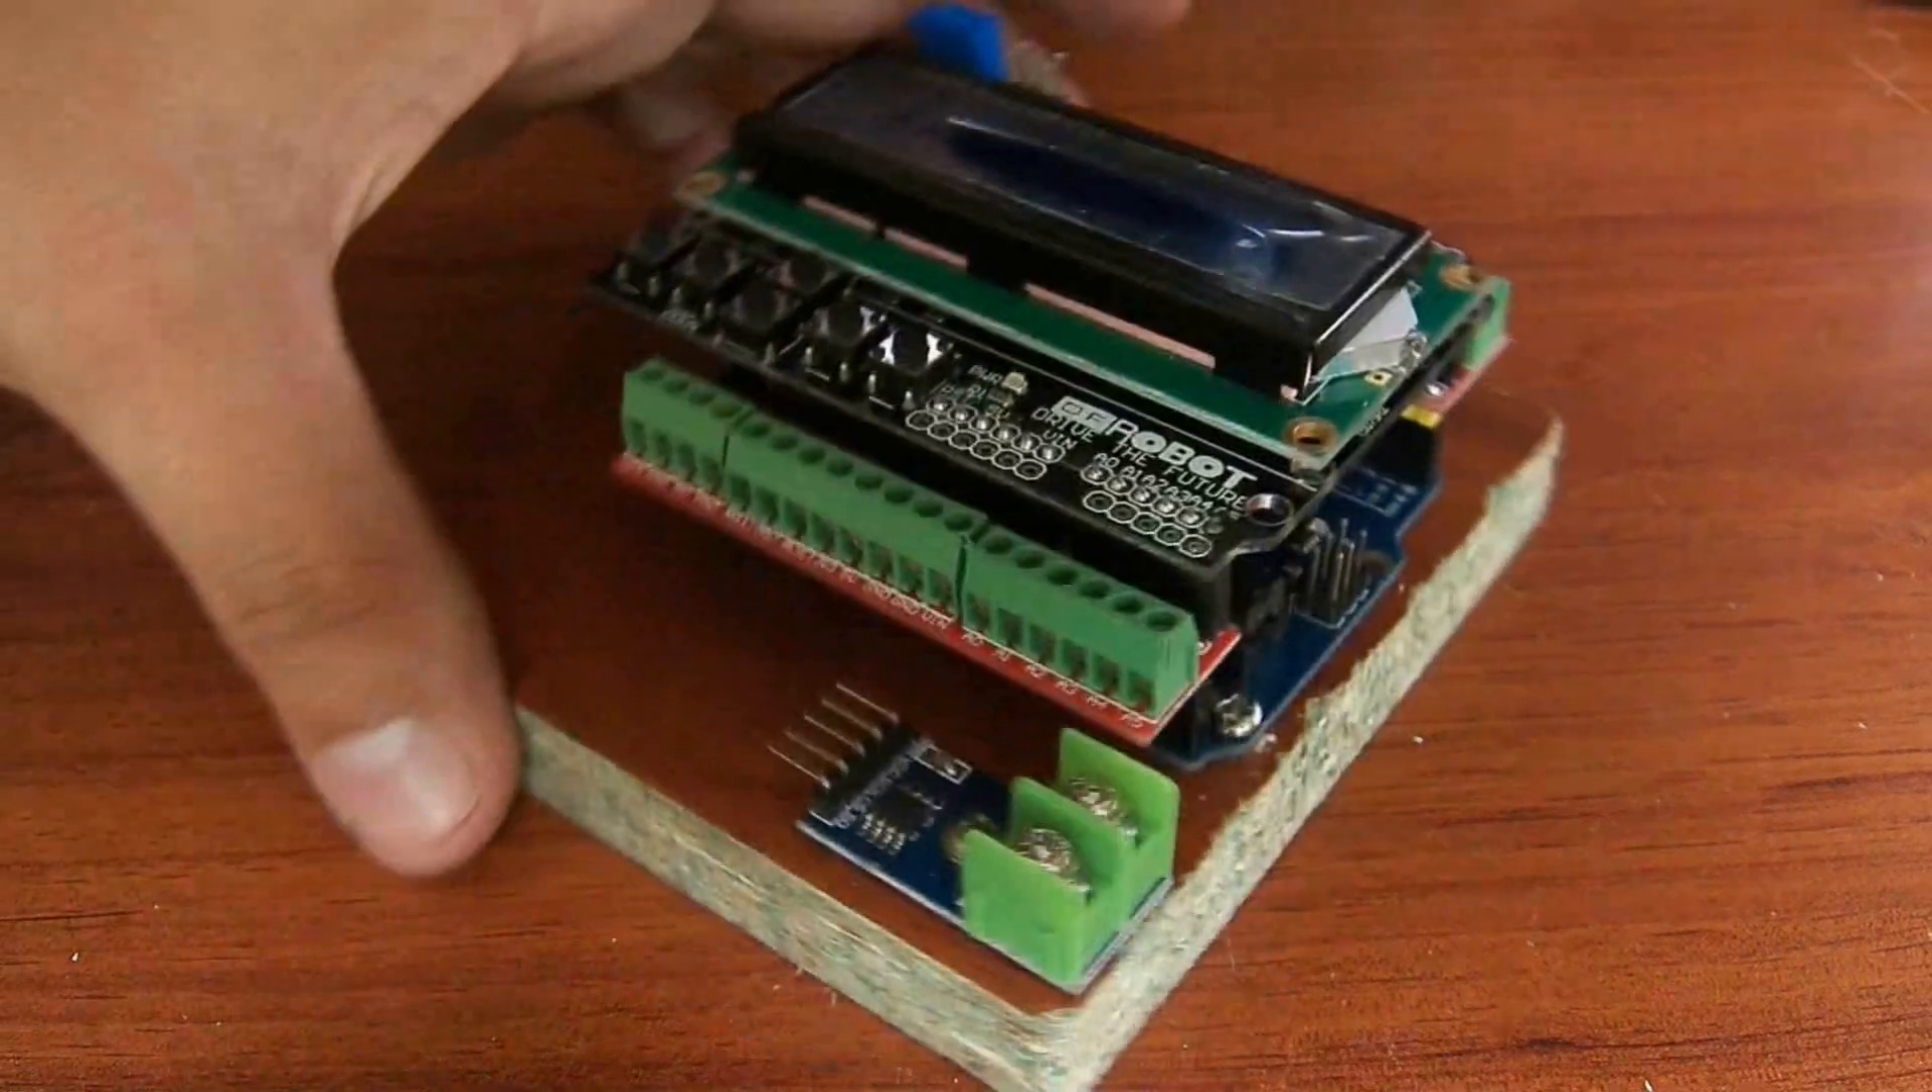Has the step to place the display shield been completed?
Yes.